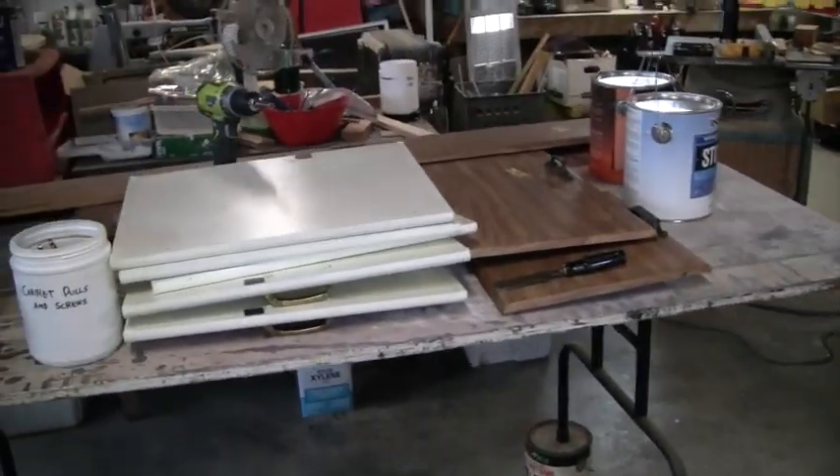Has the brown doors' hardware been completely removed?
No.